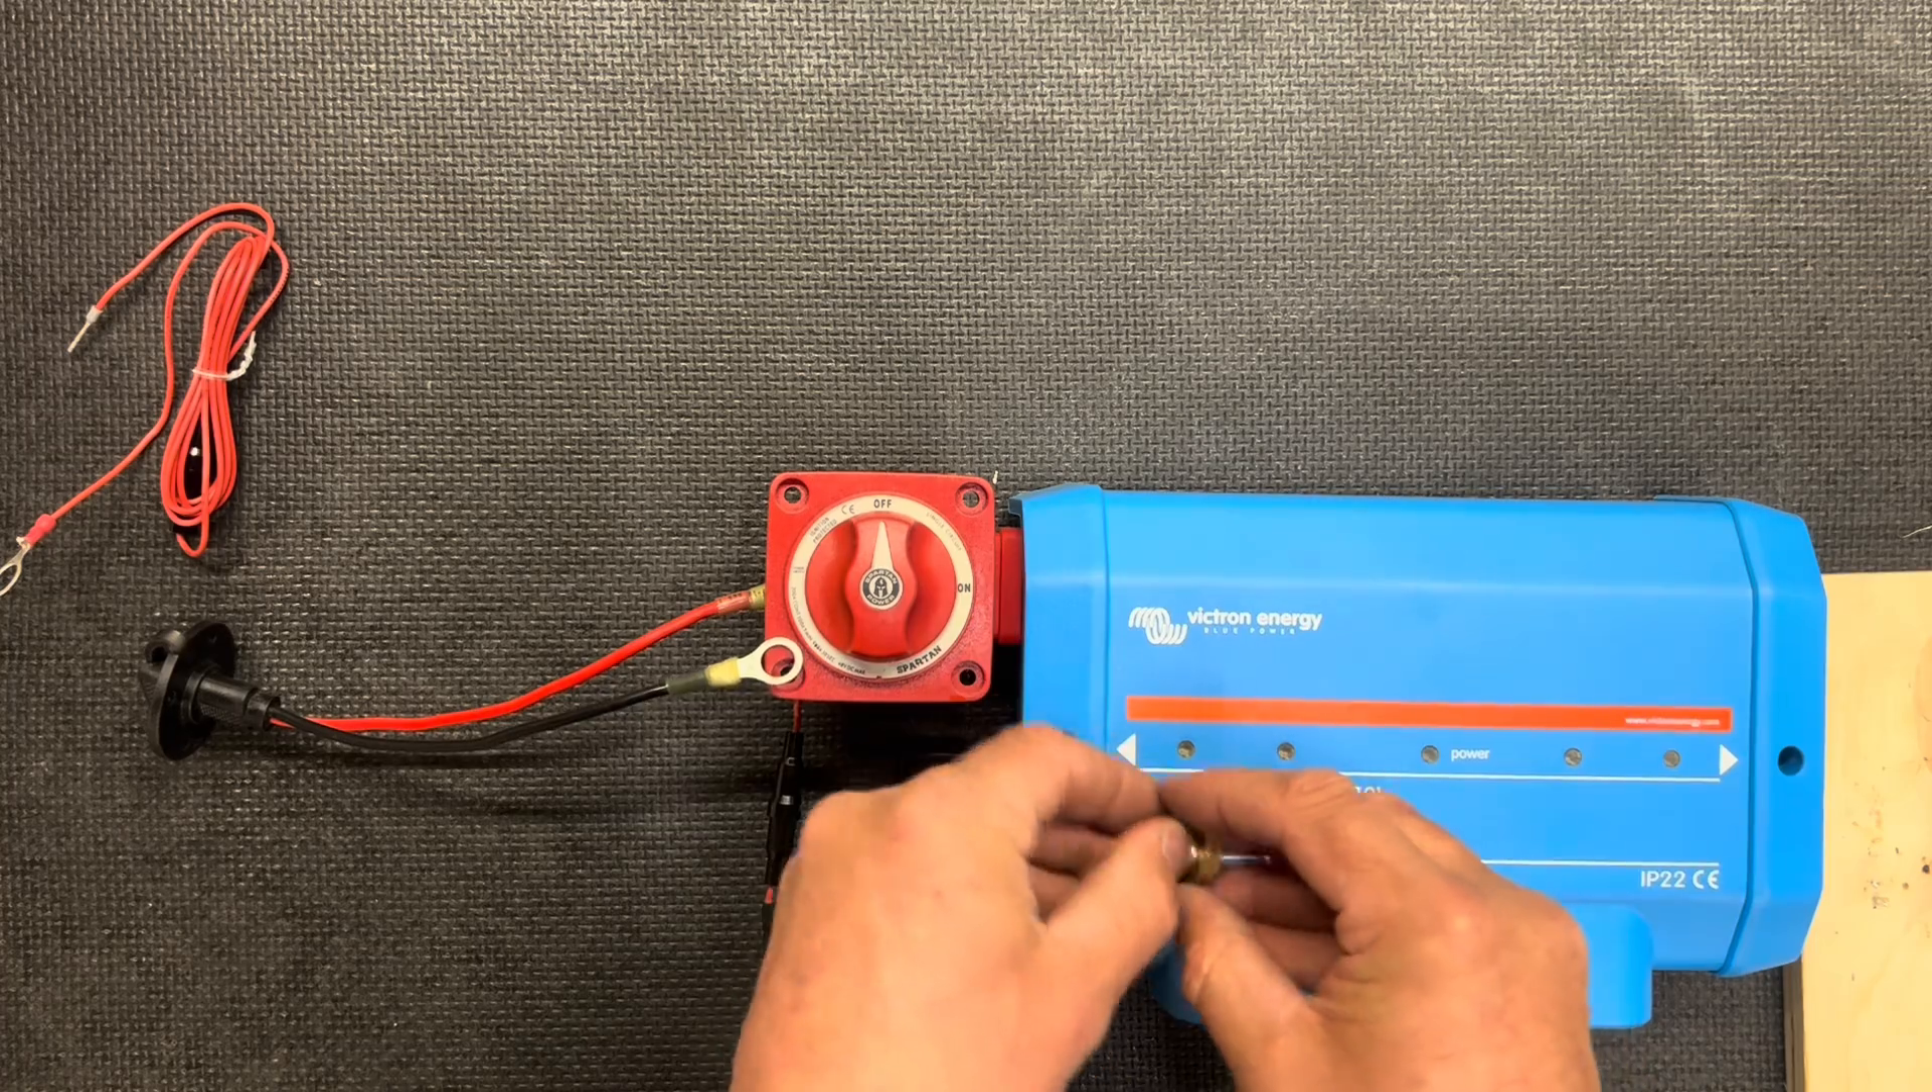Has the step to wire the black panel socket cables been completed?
No.